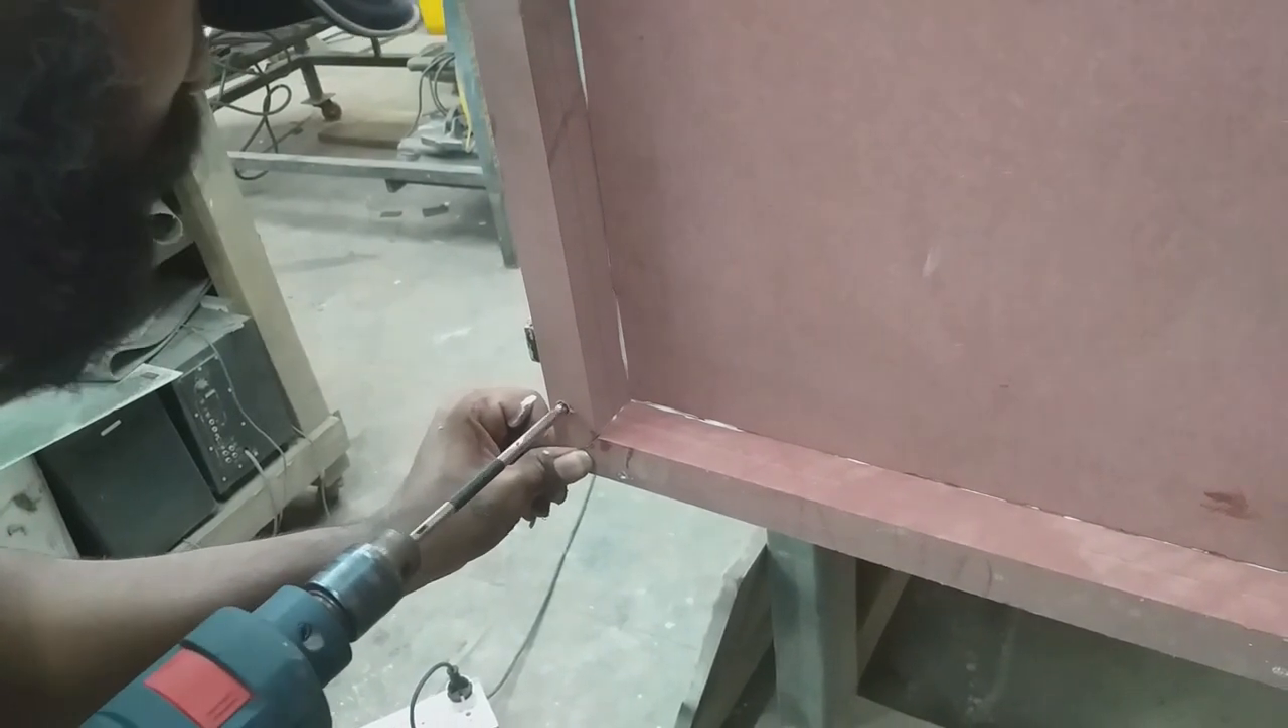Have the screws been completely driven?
No.